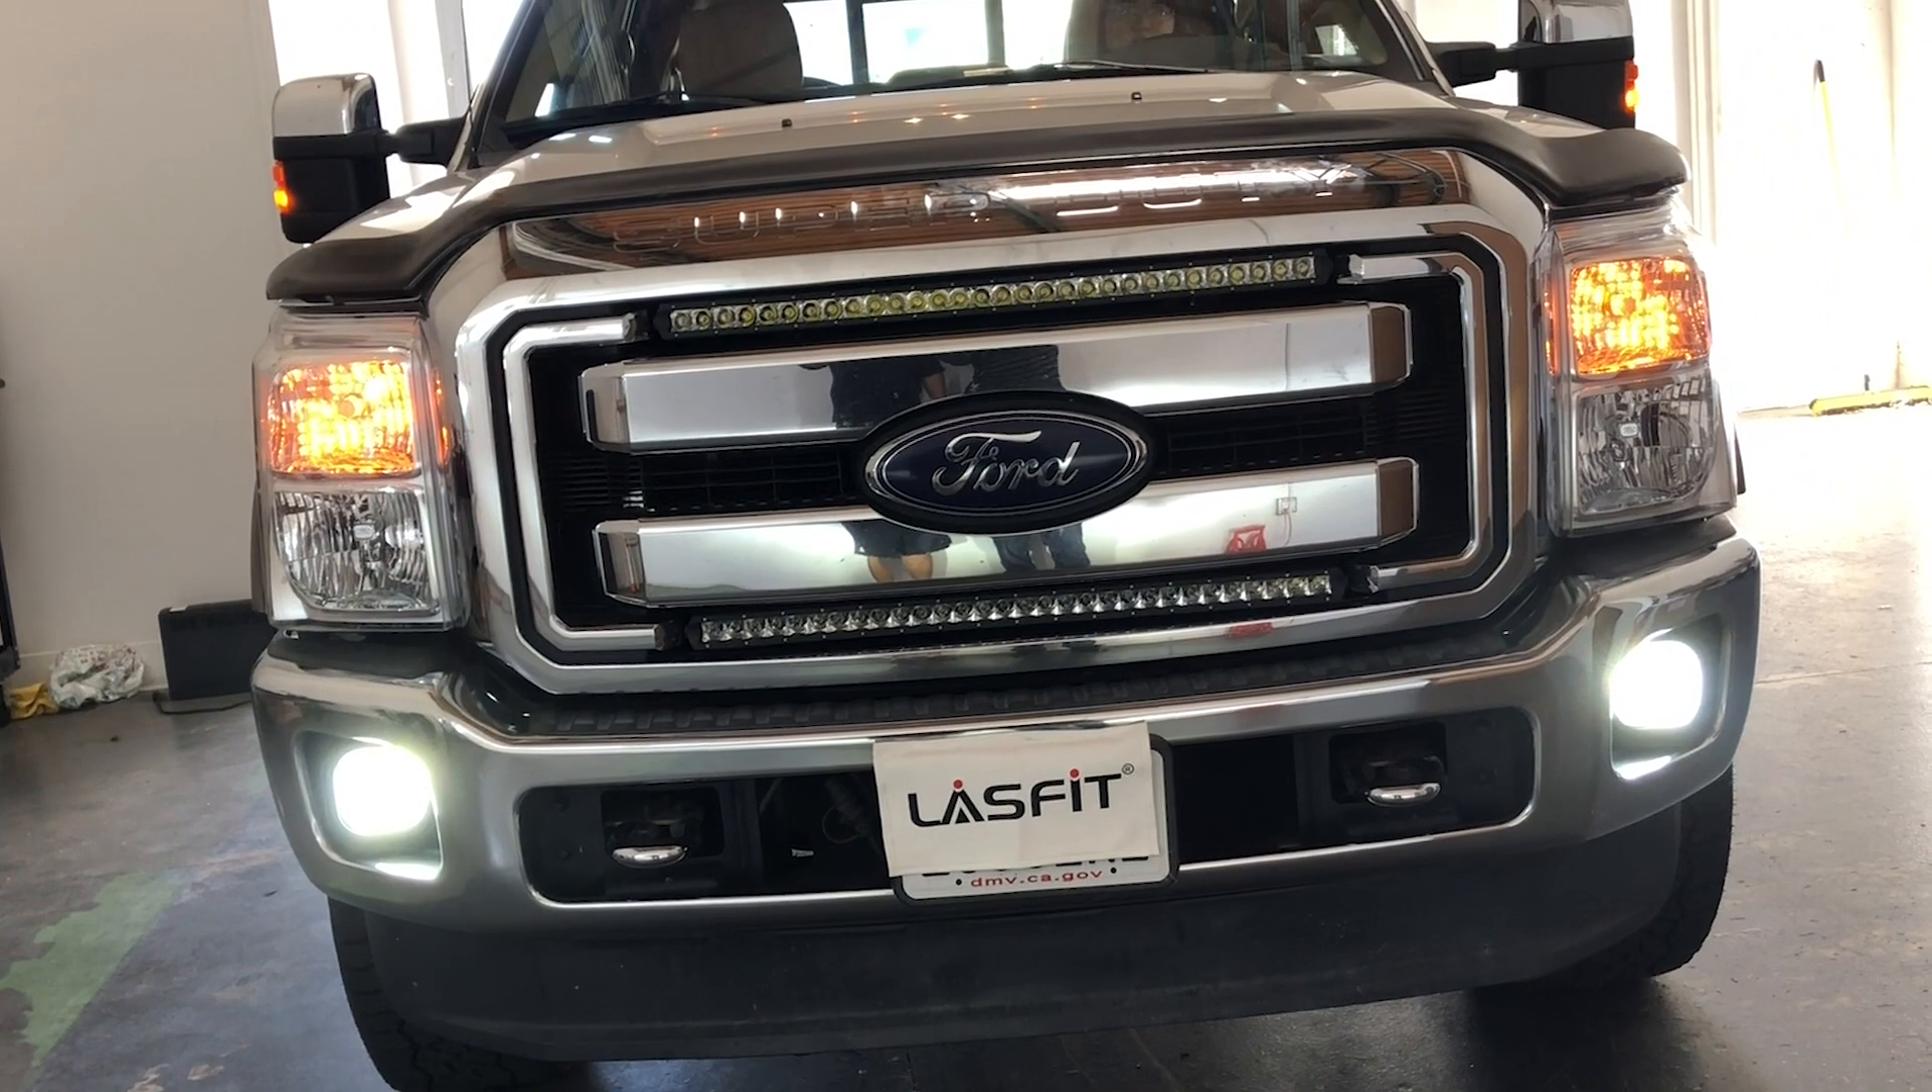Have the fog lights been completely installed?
Yes.